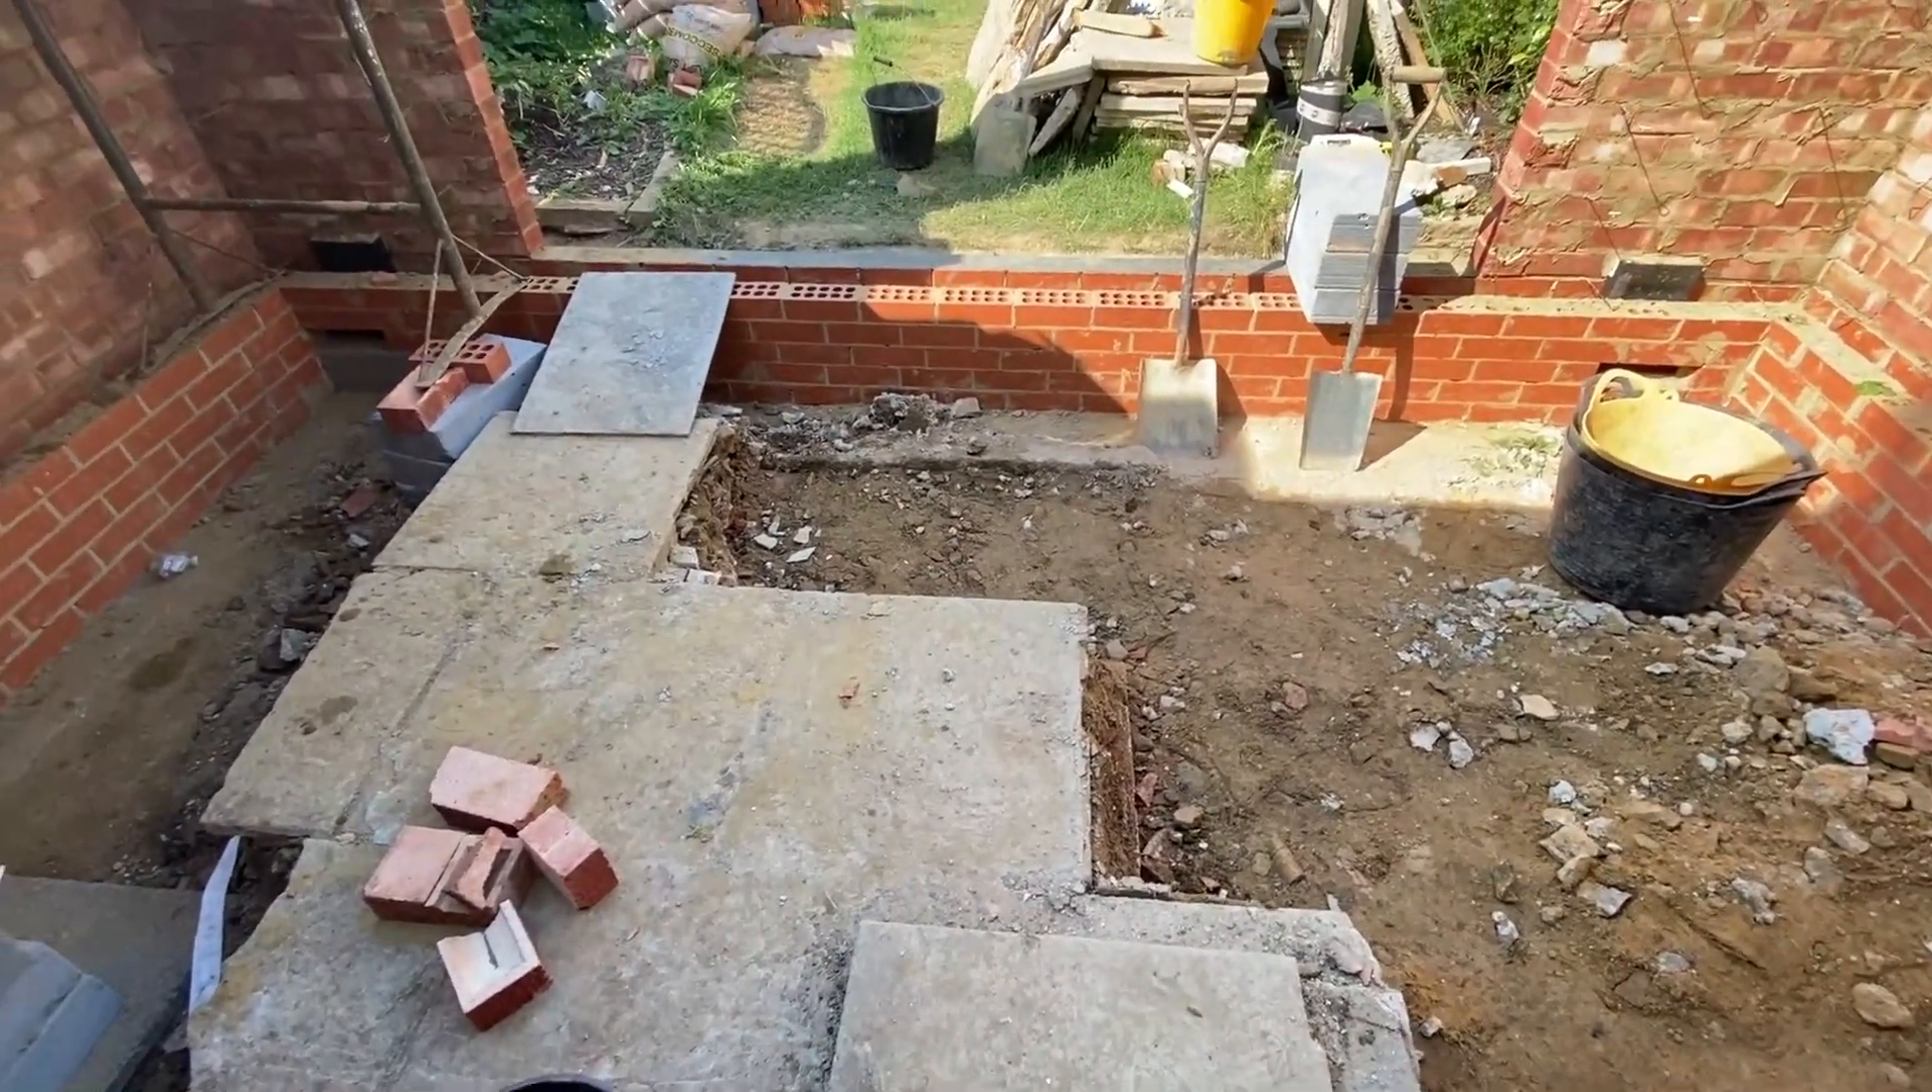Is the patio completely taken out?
No.